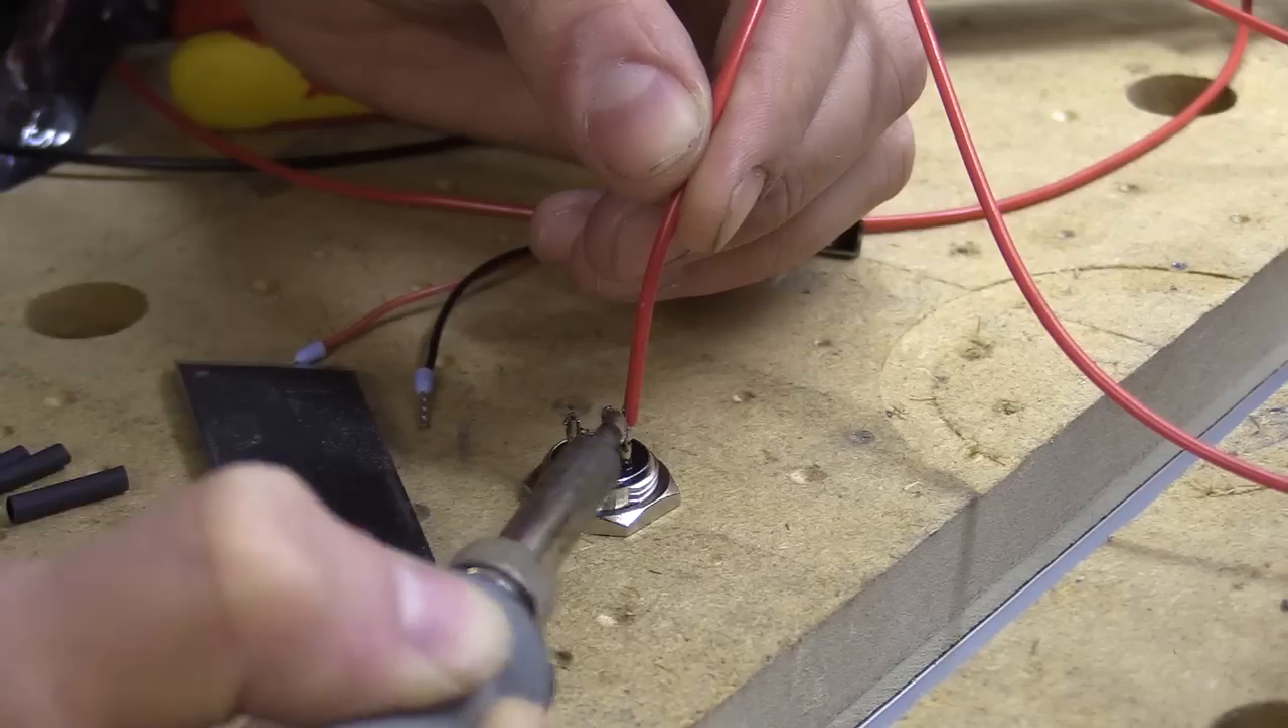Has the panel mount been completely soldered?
No.